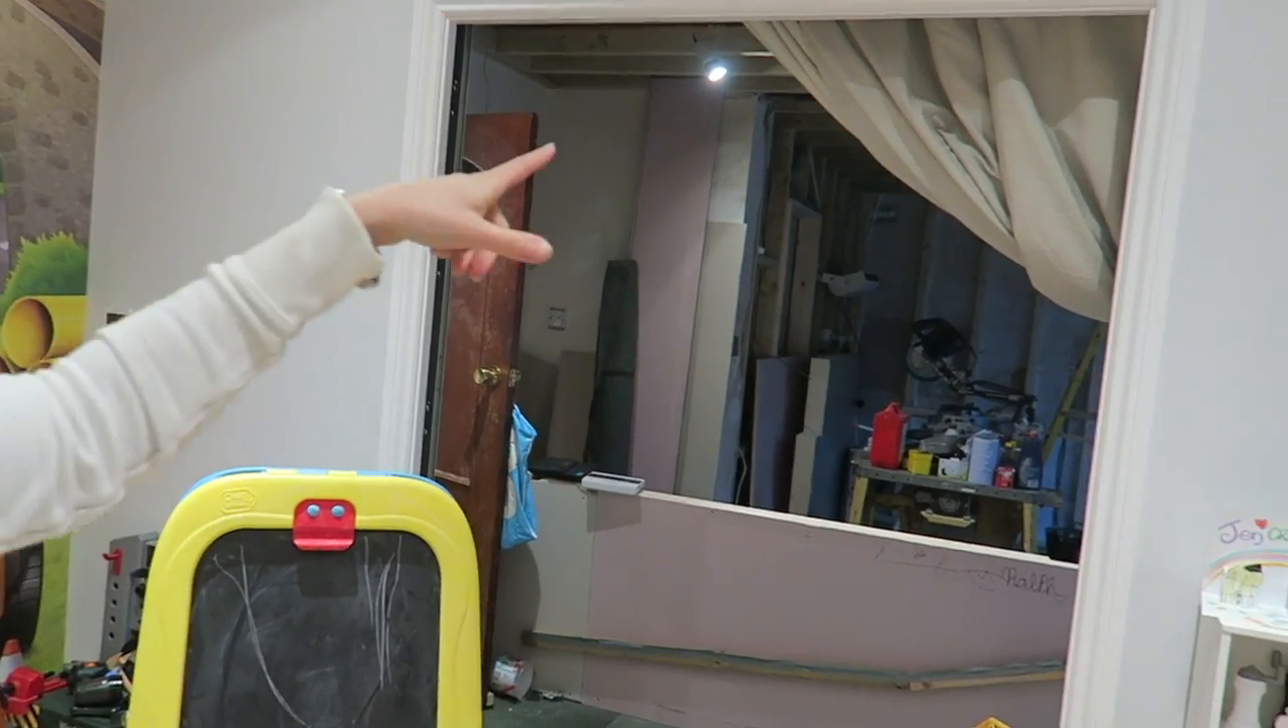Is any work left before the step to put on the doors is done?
Yes.